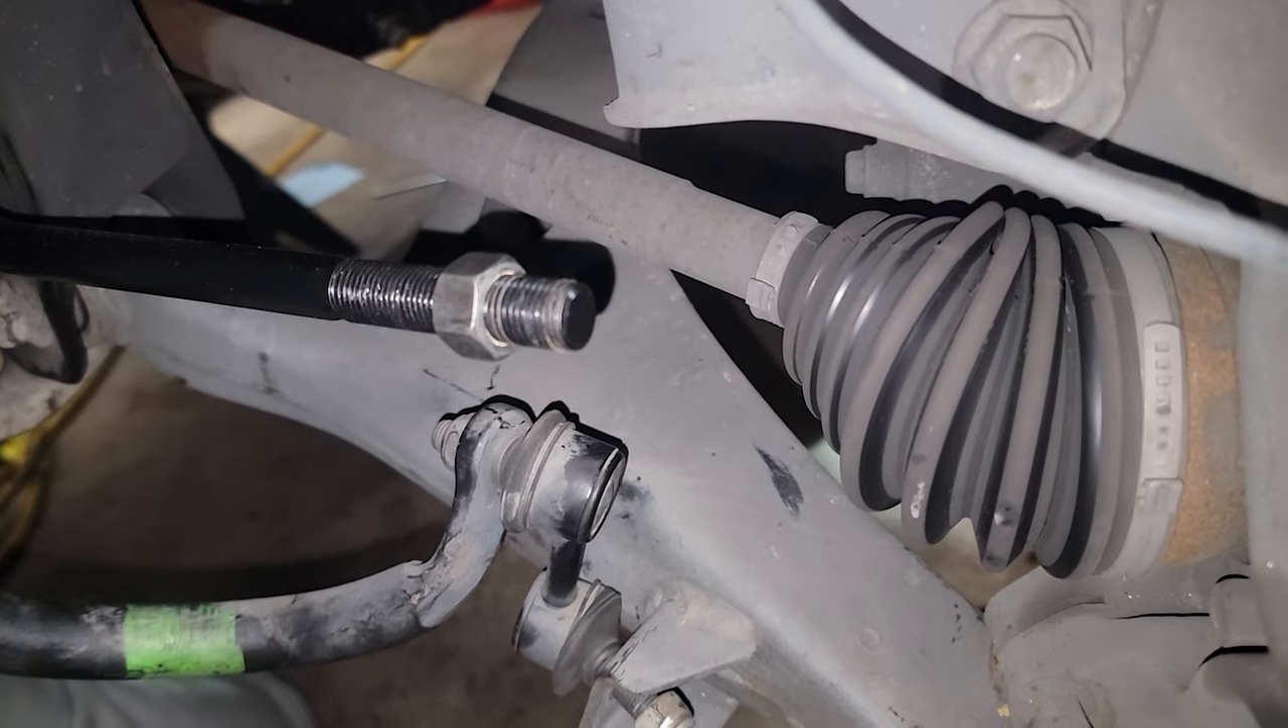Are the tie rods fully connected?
No.